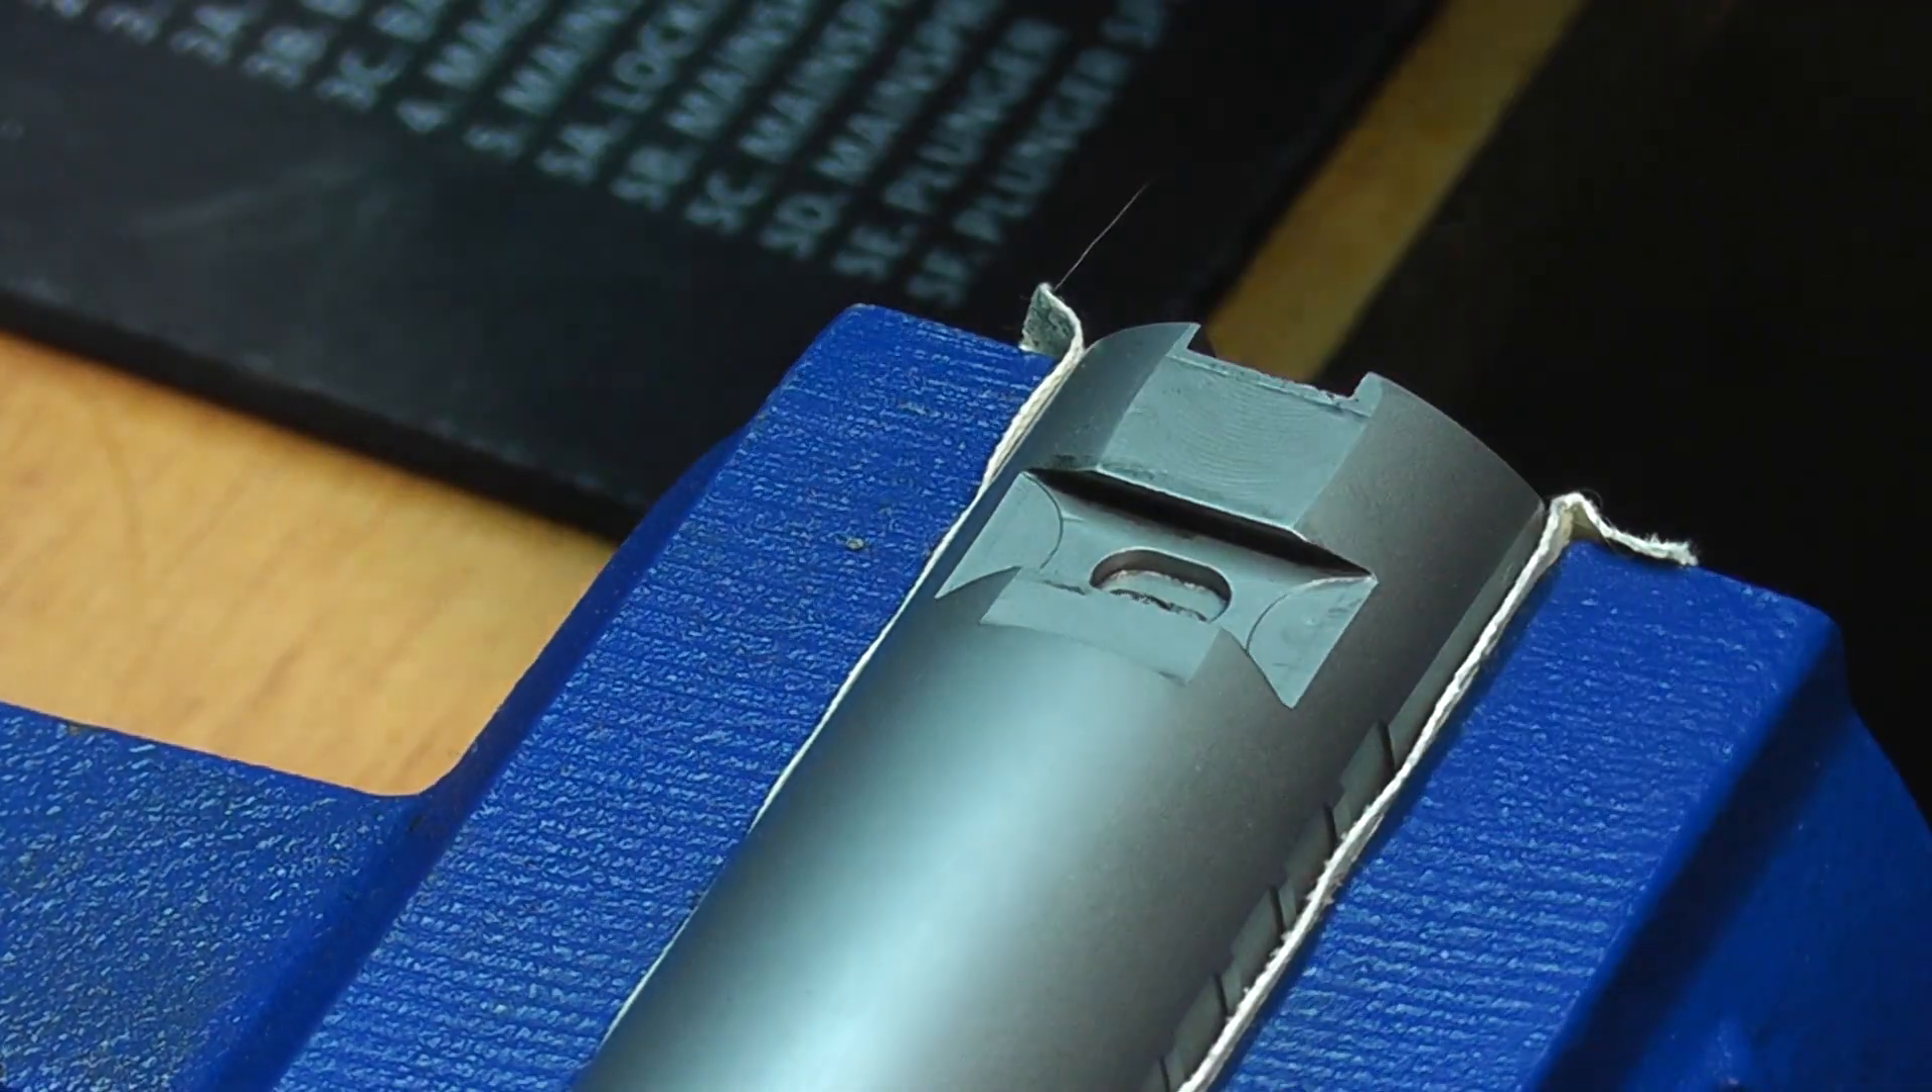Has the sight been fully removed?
Yes.